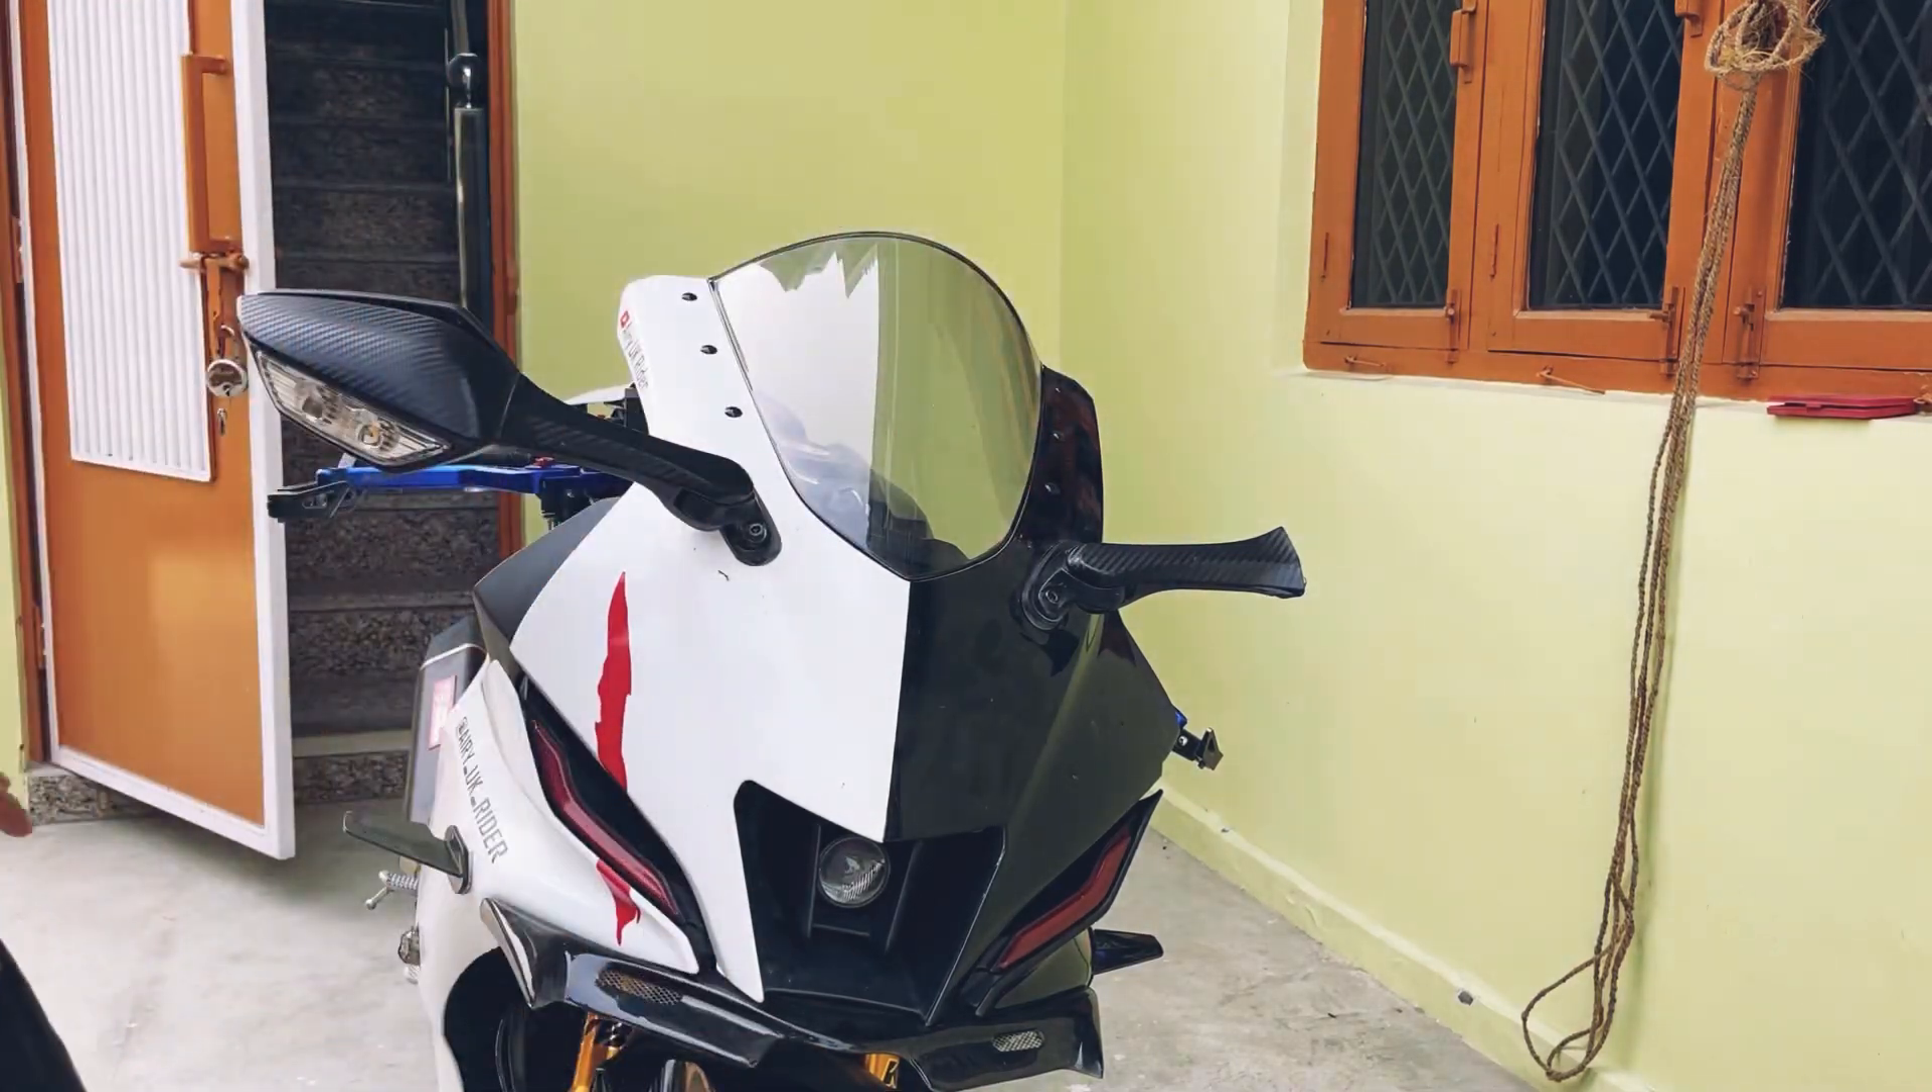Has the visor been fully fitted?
Yes.